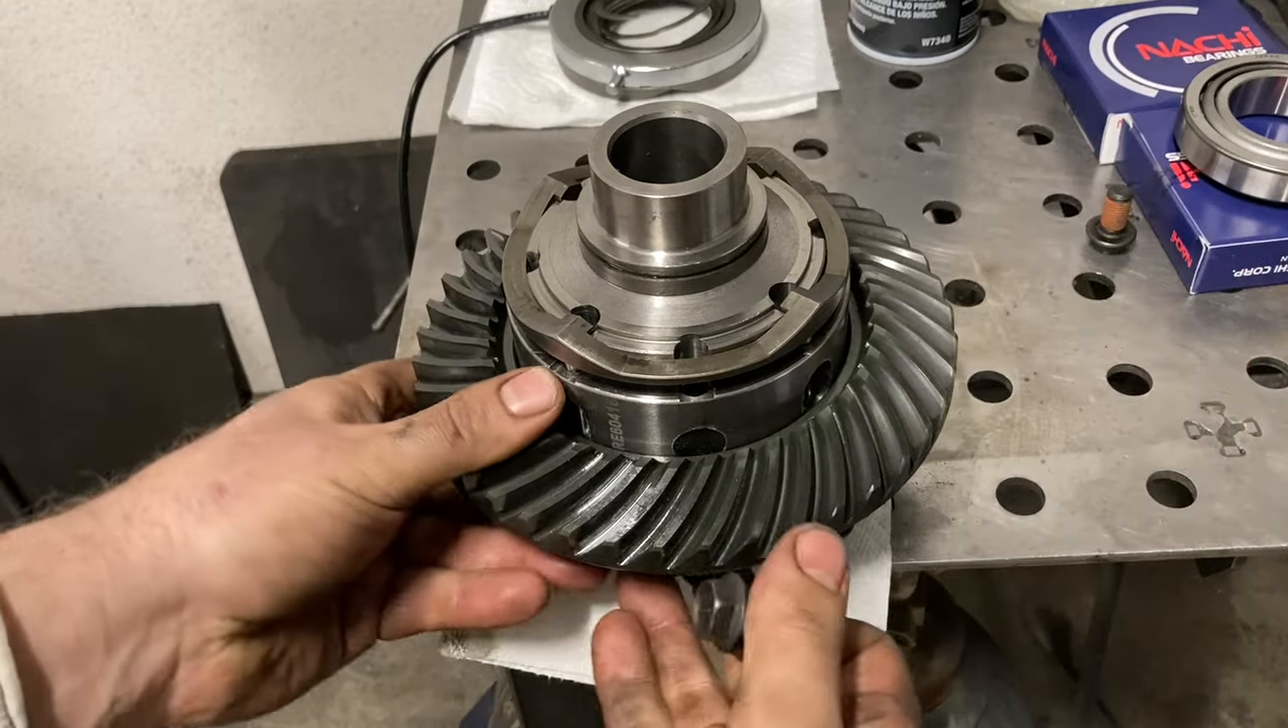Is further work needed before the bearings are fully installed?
Yes.